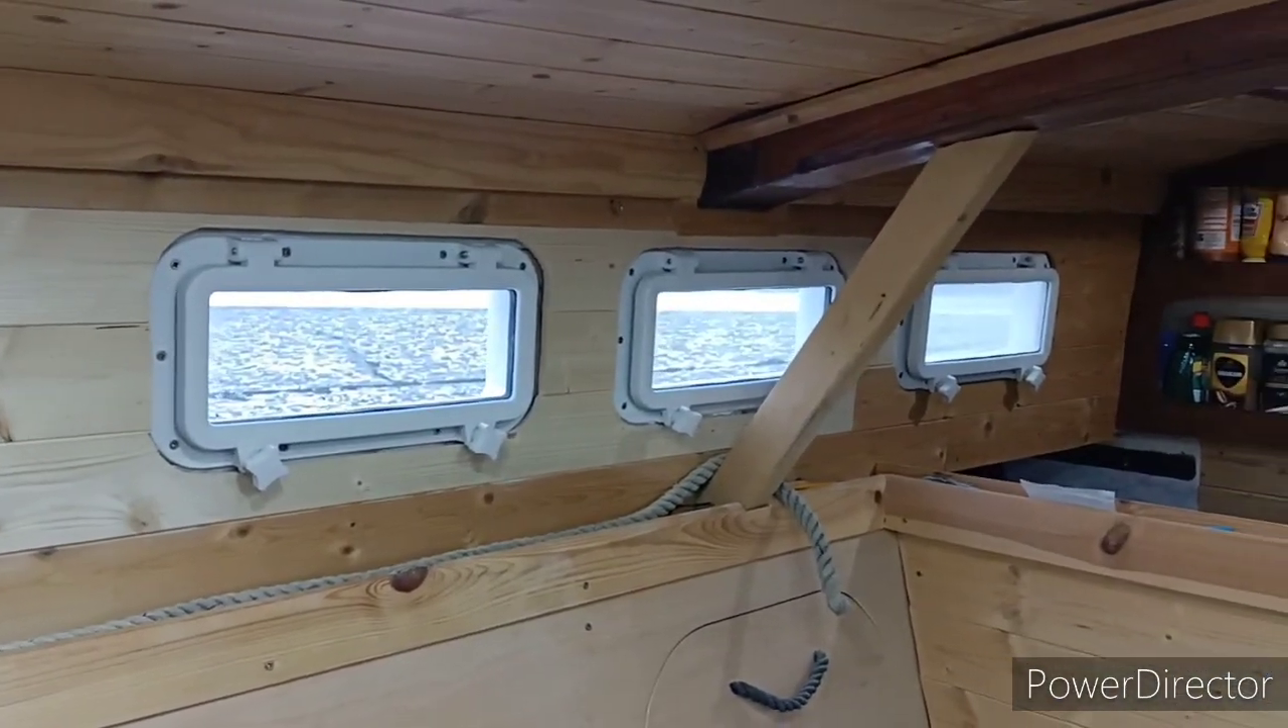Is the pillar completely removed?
No.